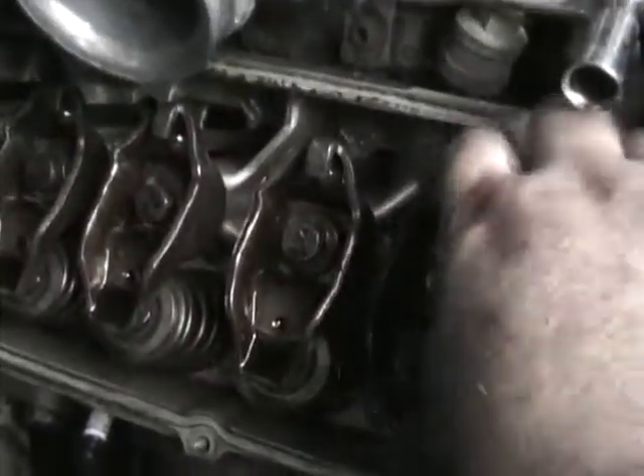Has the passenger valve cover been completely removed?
Yes.